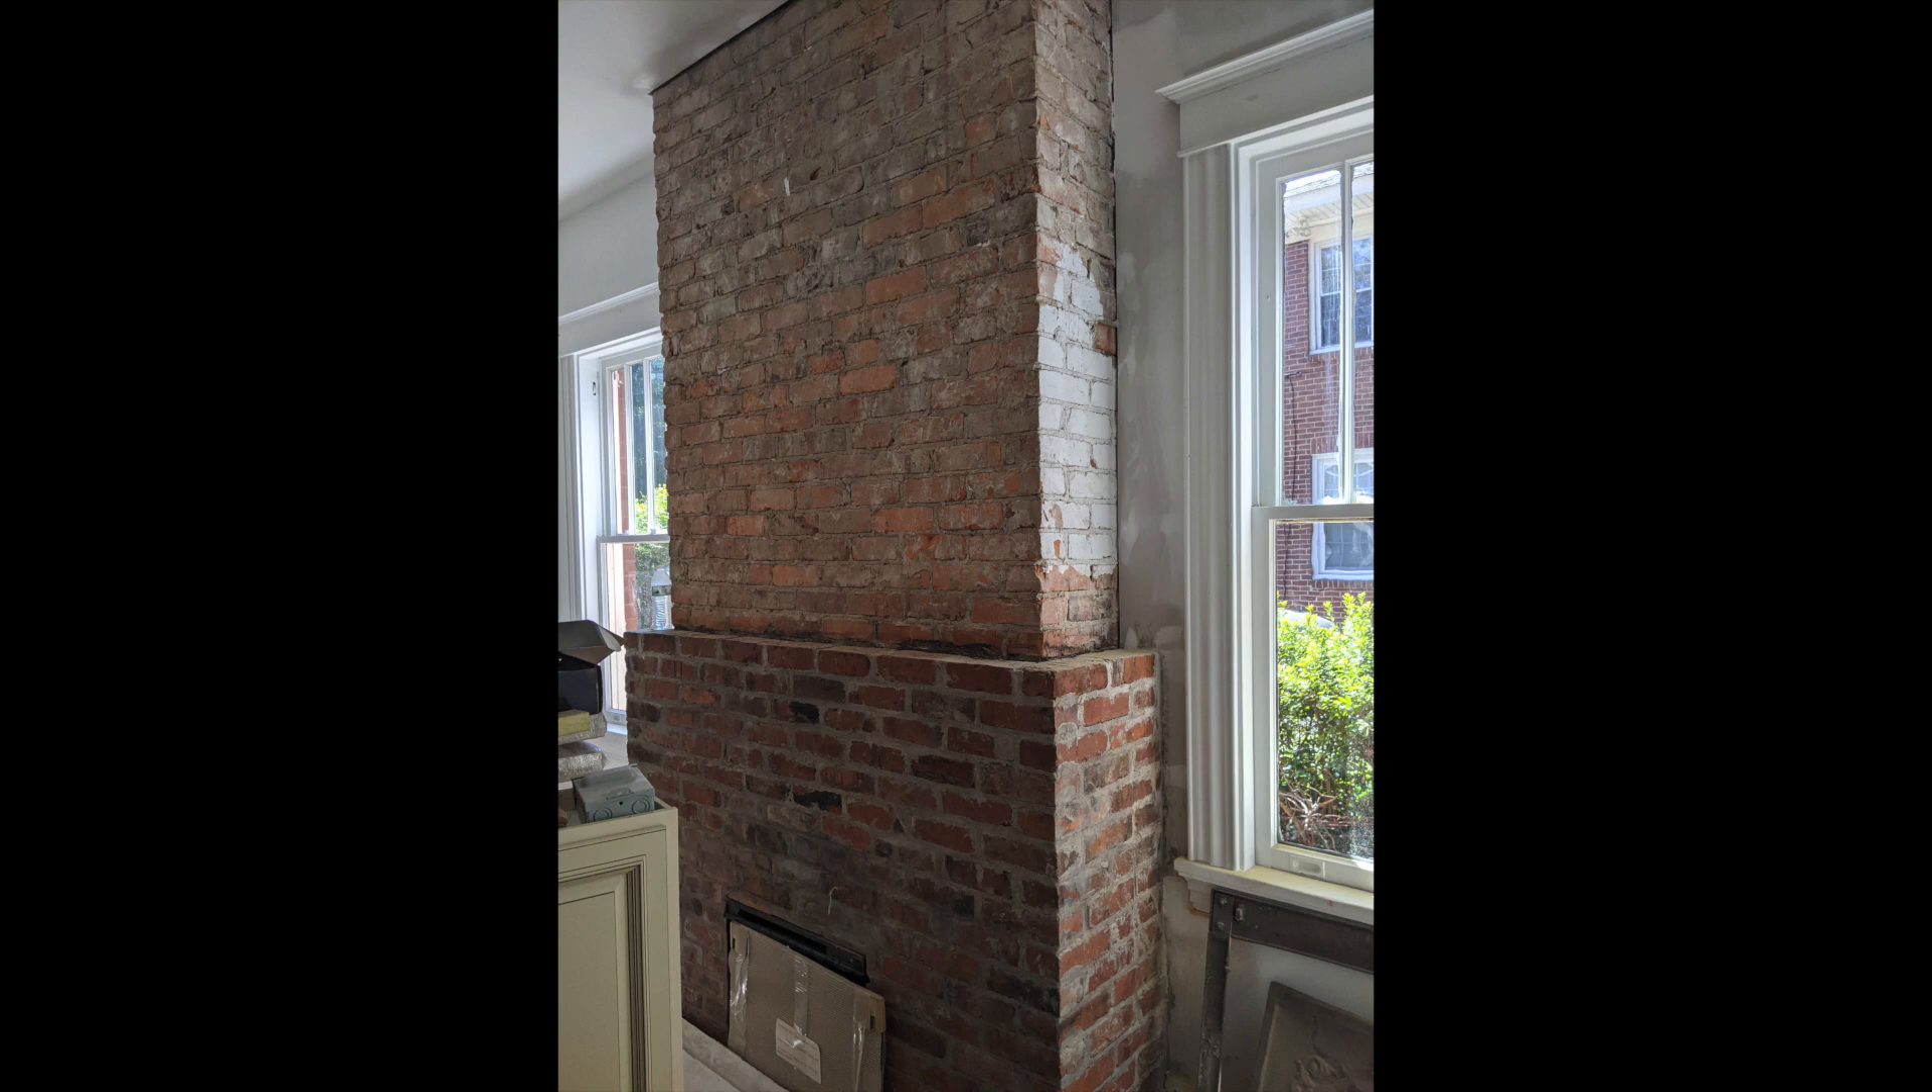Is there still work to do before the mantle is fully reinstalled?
Yes.